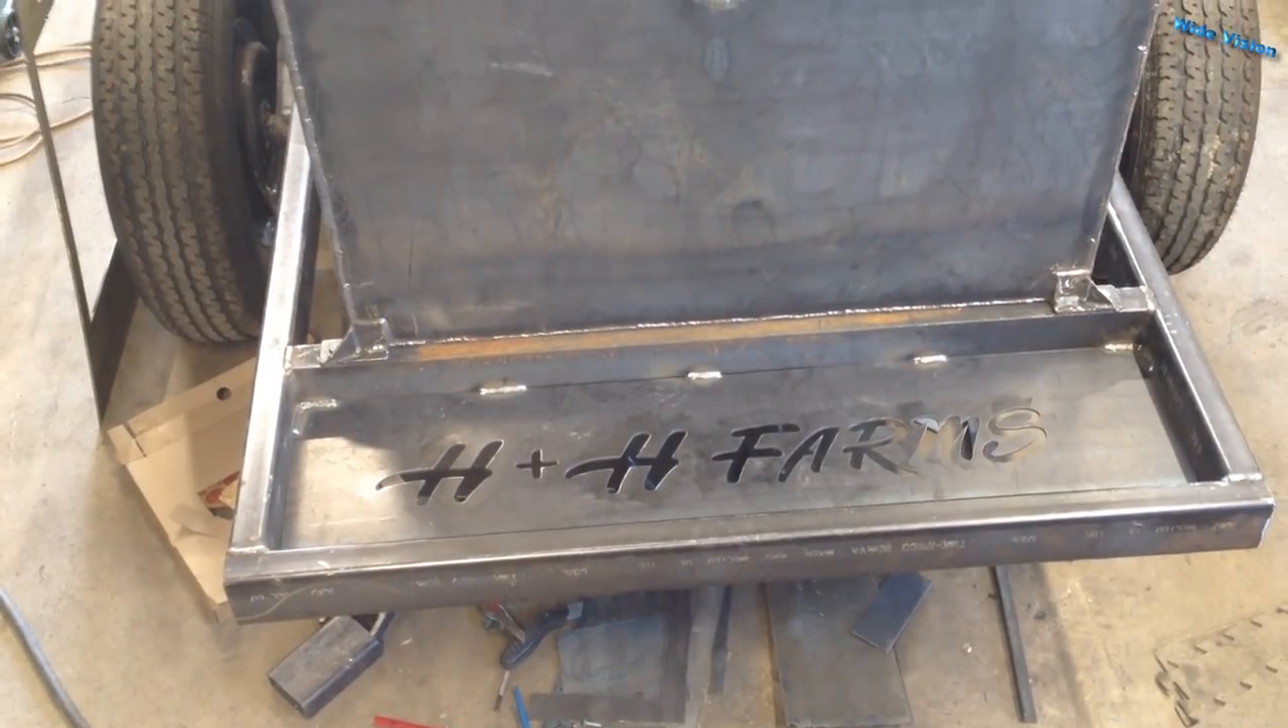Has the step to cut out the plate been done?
Yes.